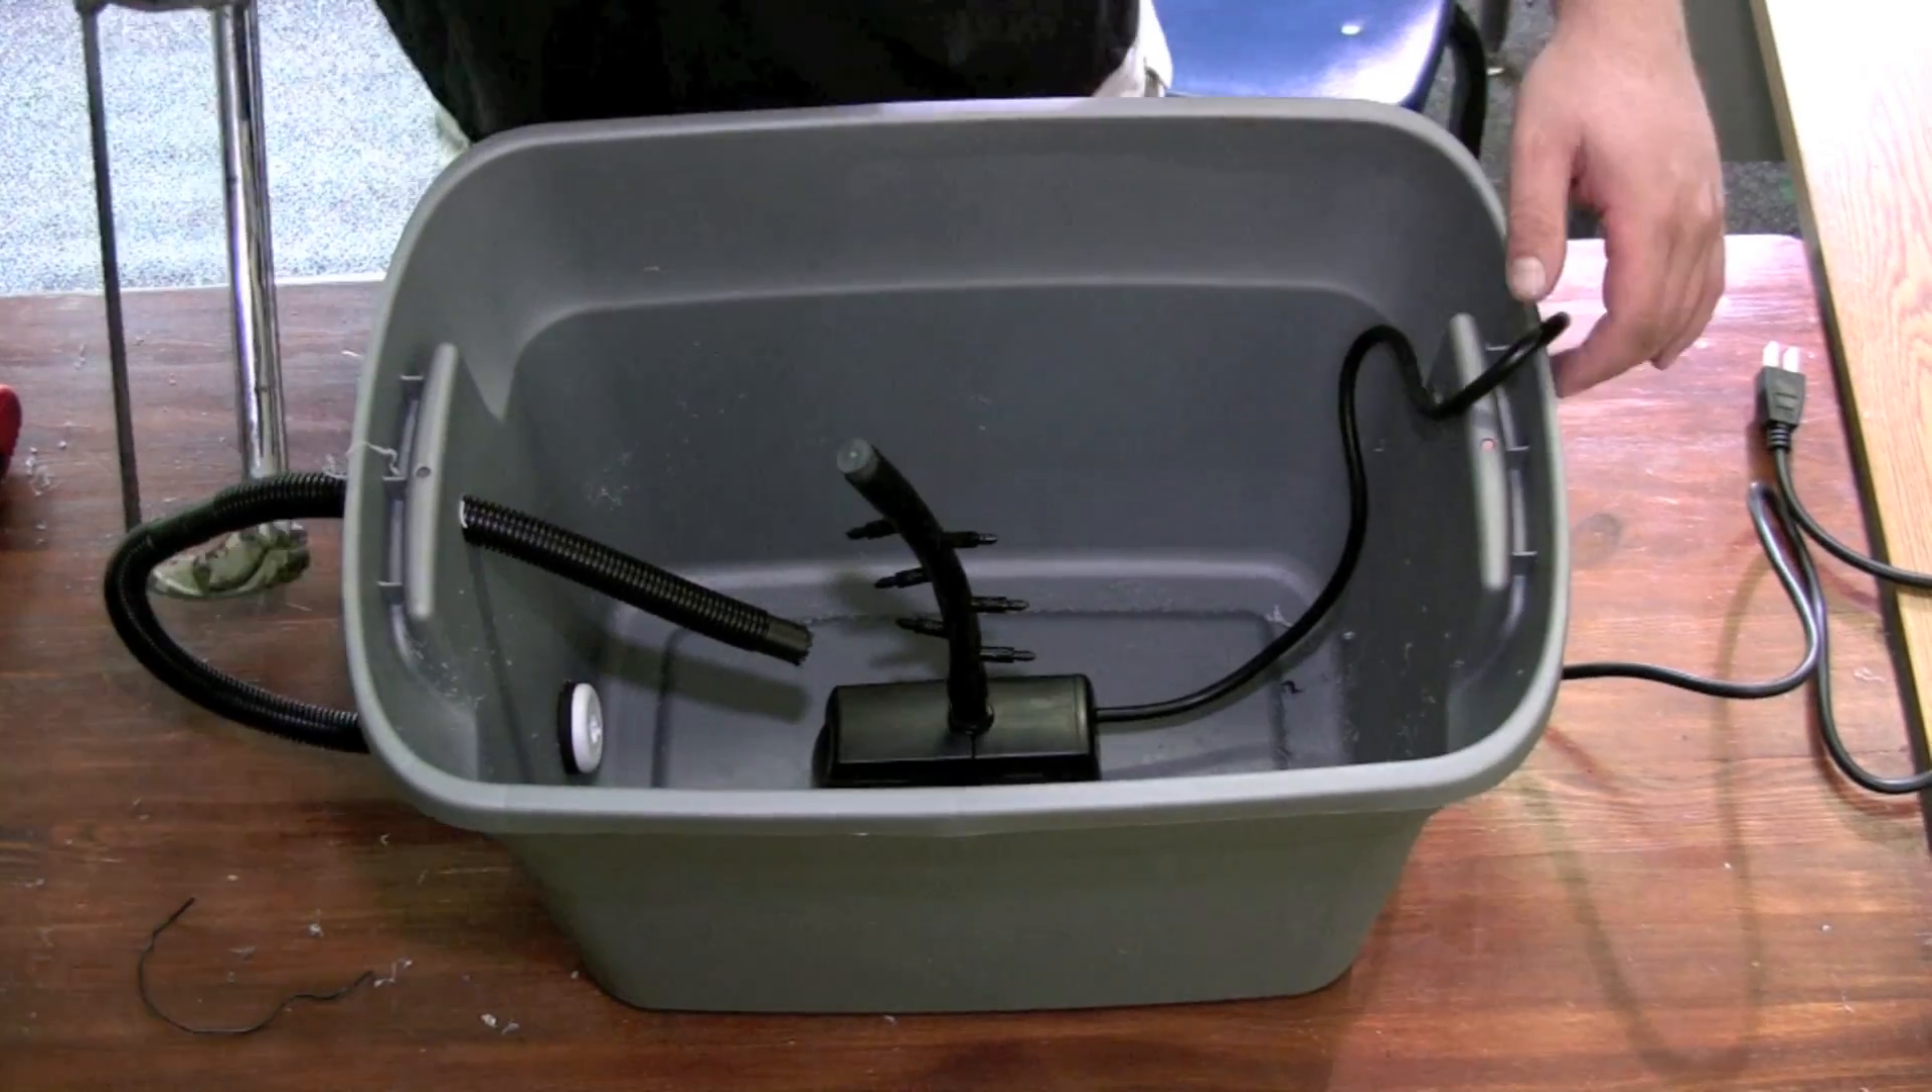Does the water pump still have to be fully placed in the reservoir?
No.